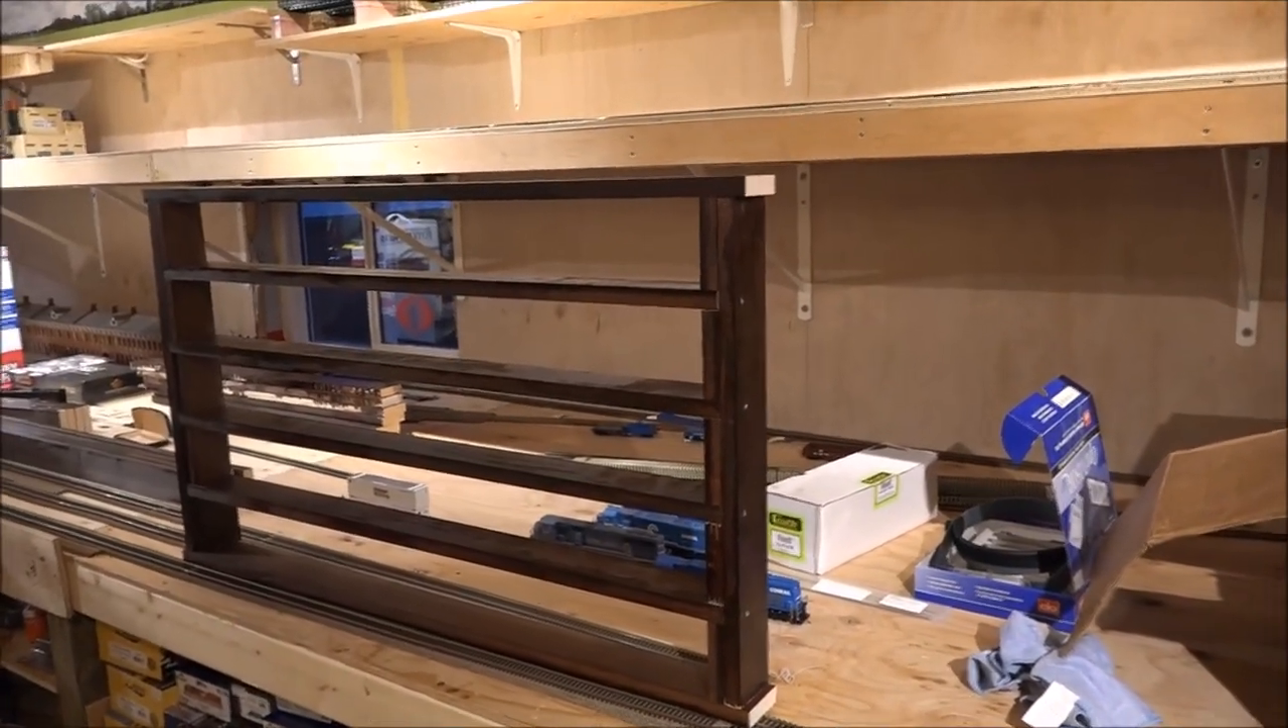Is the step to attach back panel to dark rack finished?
No.